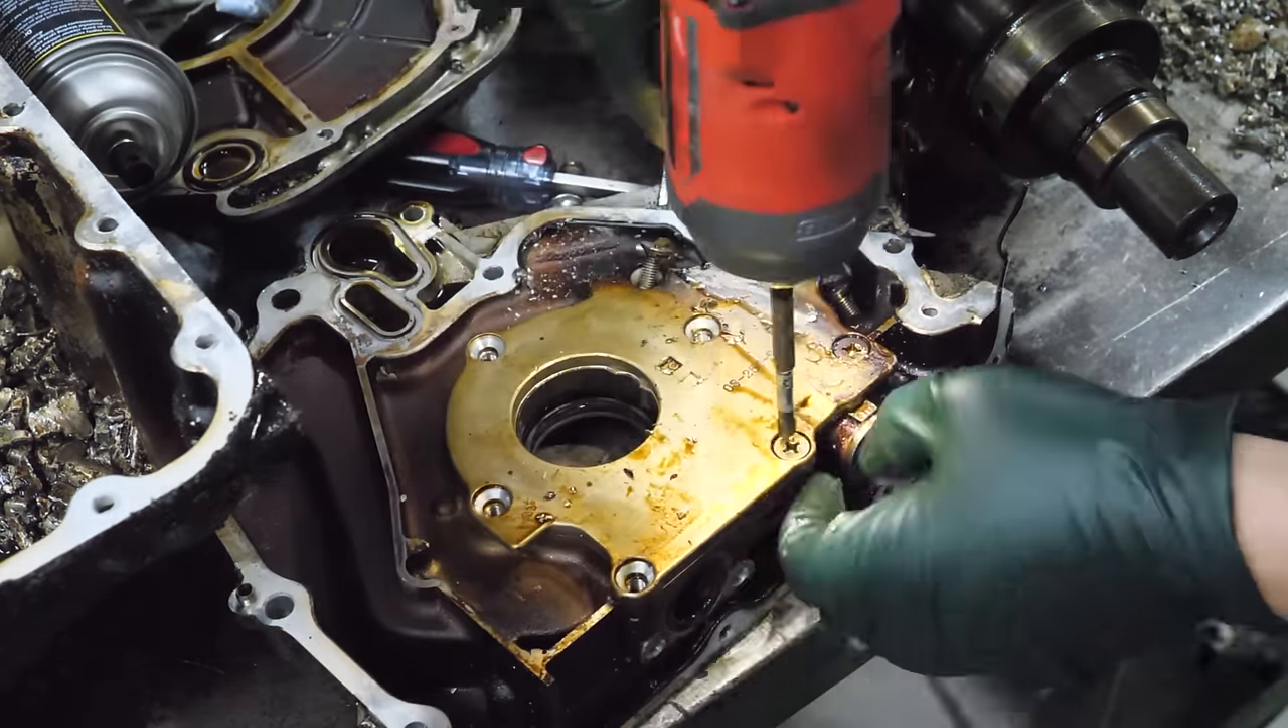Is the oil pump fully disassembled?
No.